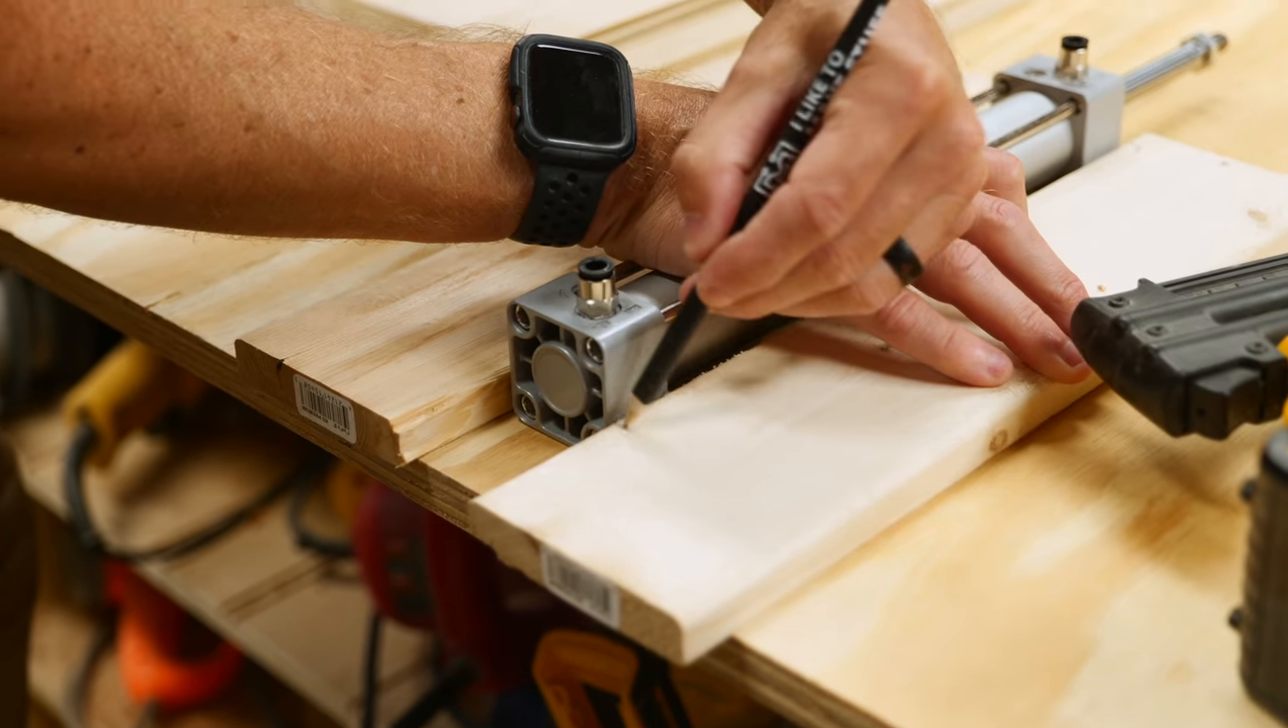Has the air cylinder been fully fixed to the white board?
No.